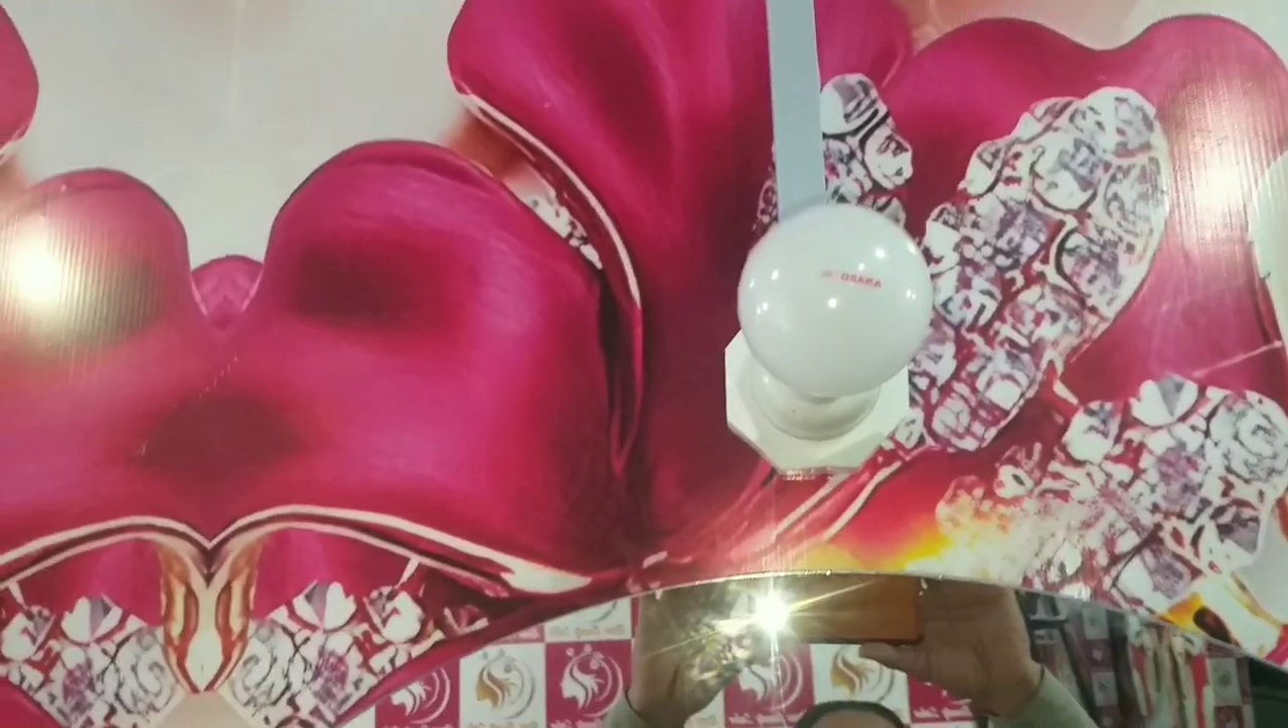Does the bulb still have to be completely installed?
No.